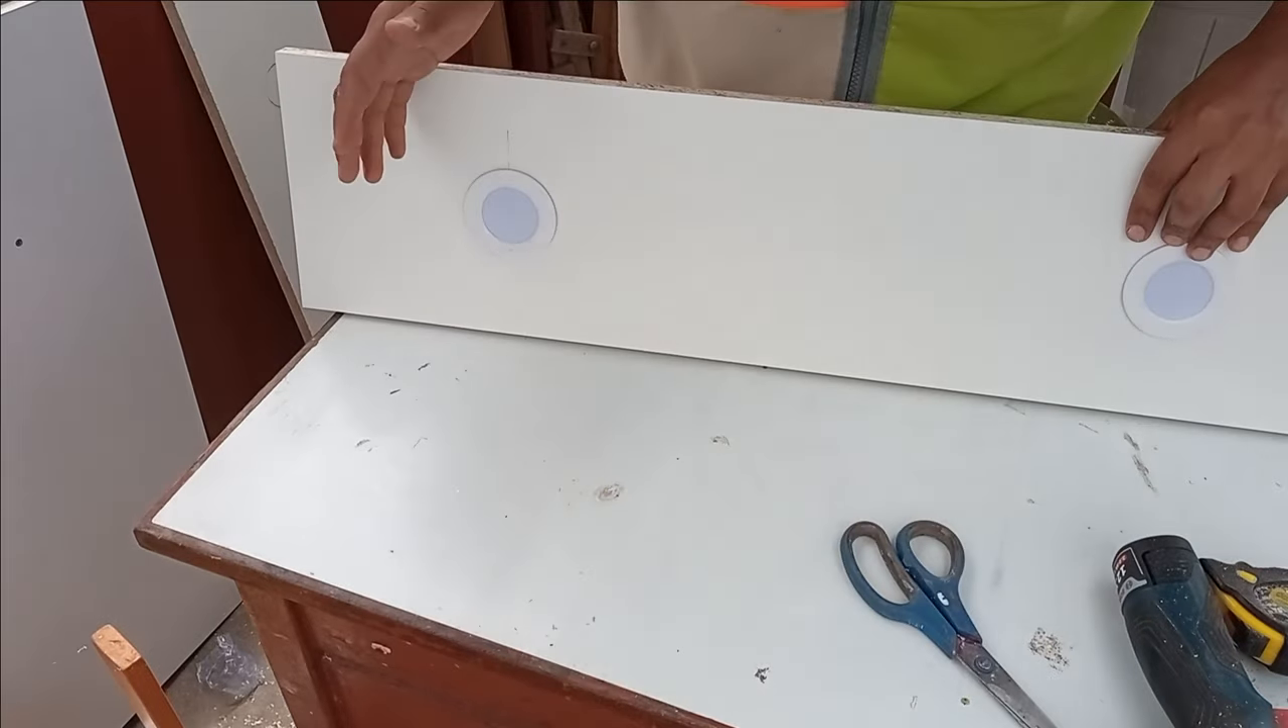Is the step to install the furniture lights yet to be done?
No.